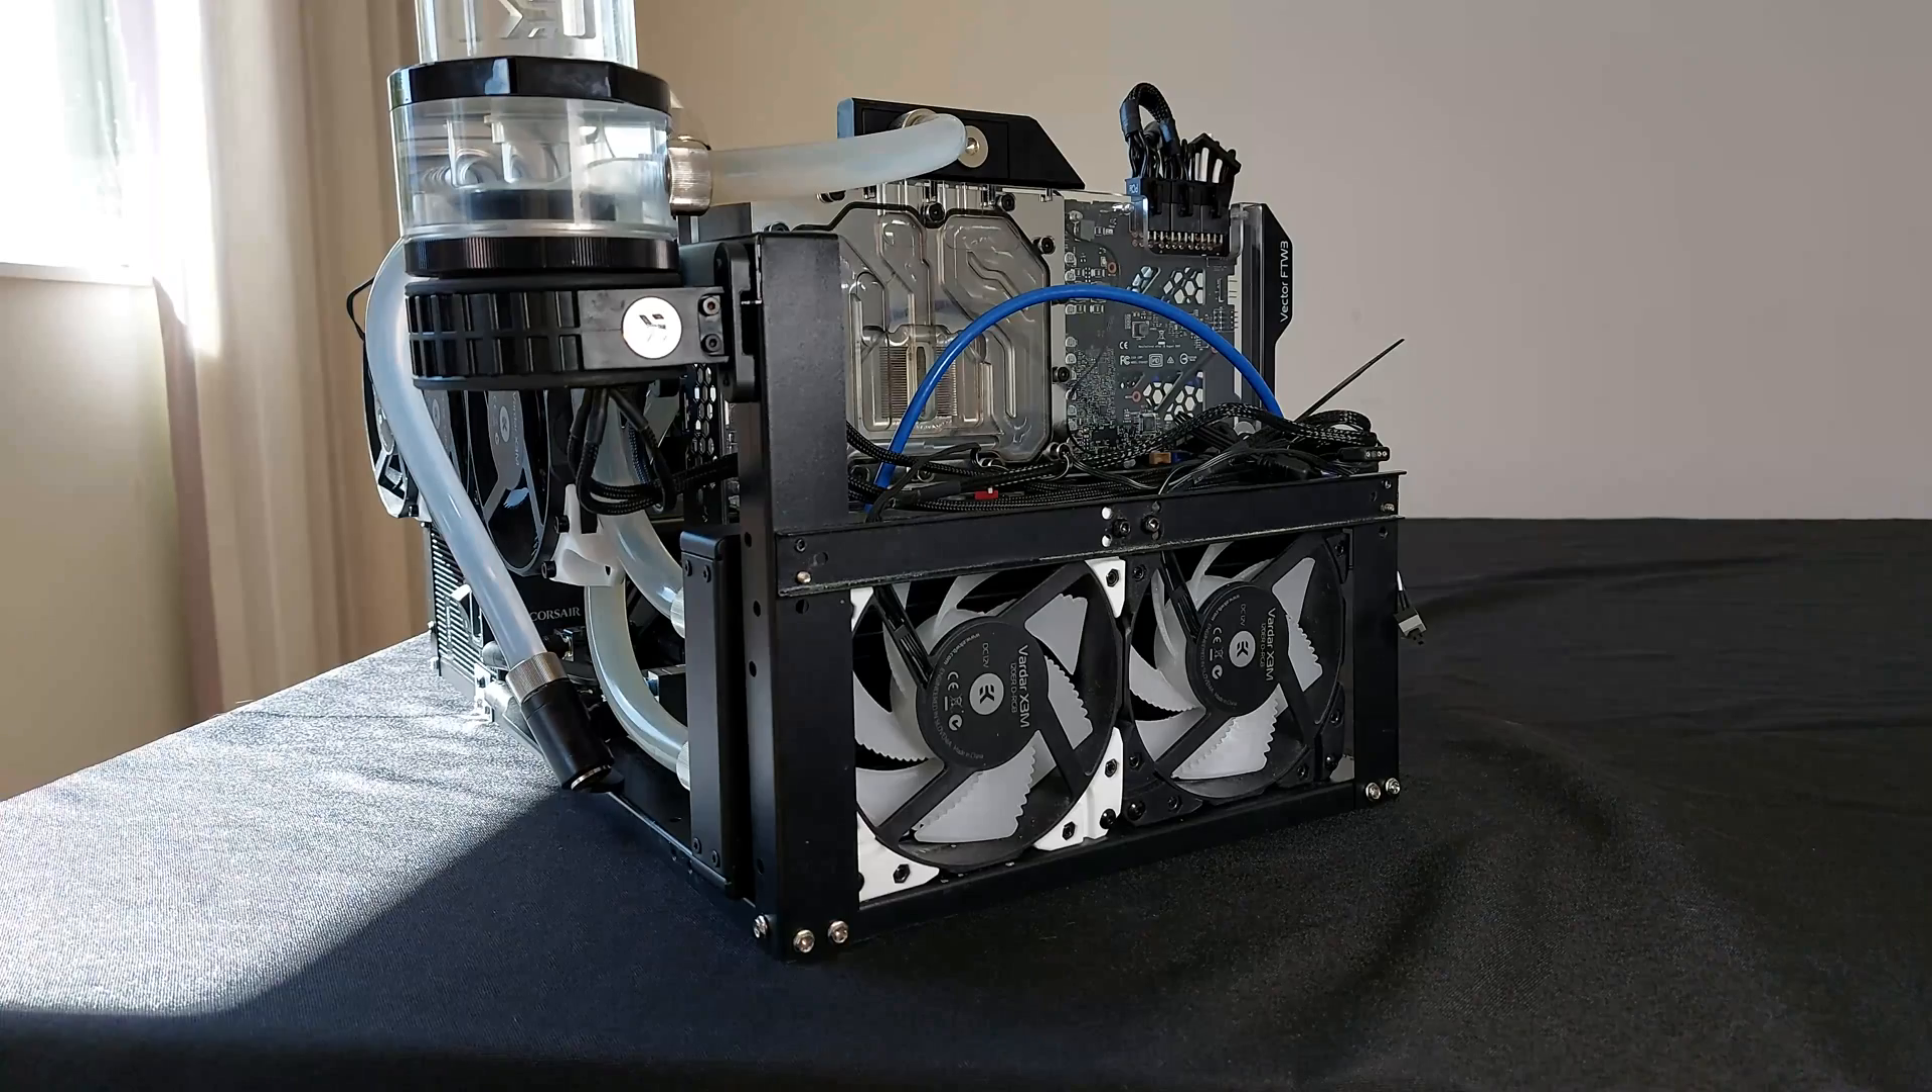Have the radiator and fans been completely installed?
Yes.